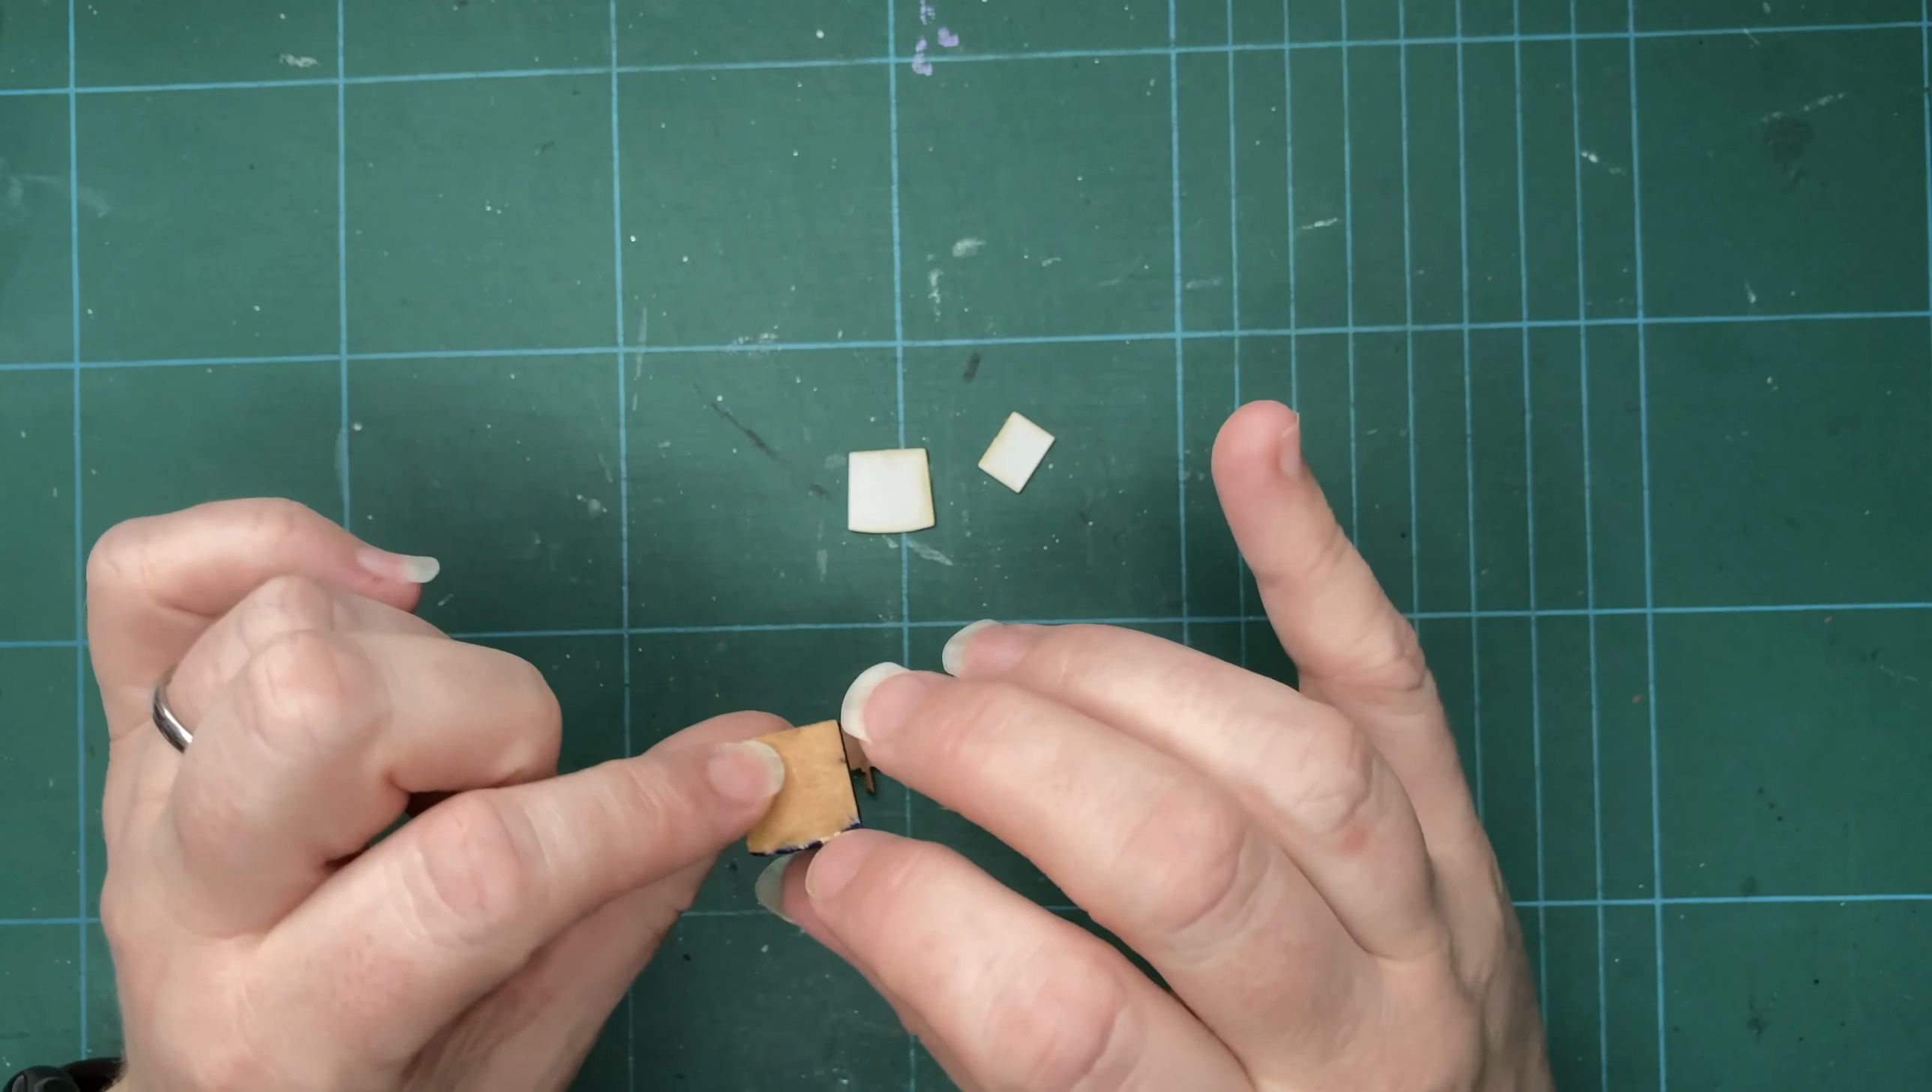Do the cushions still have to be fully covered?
Yes.